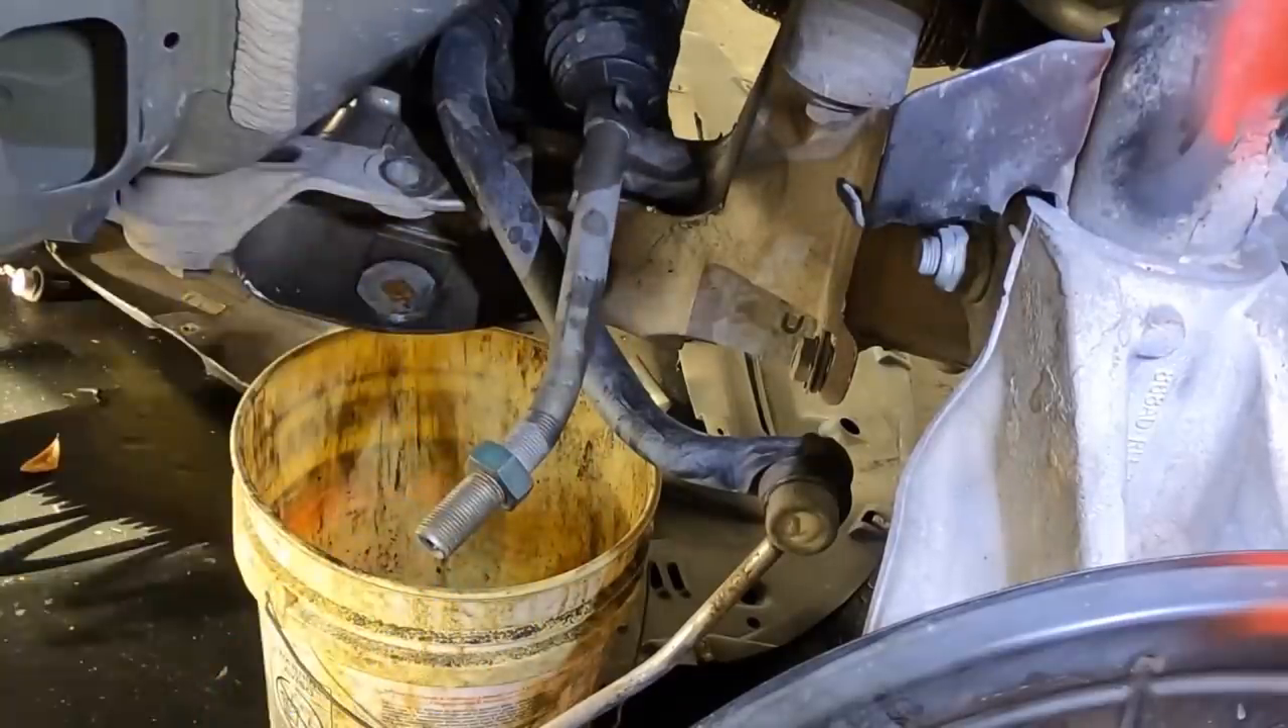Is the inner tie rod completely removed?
No.